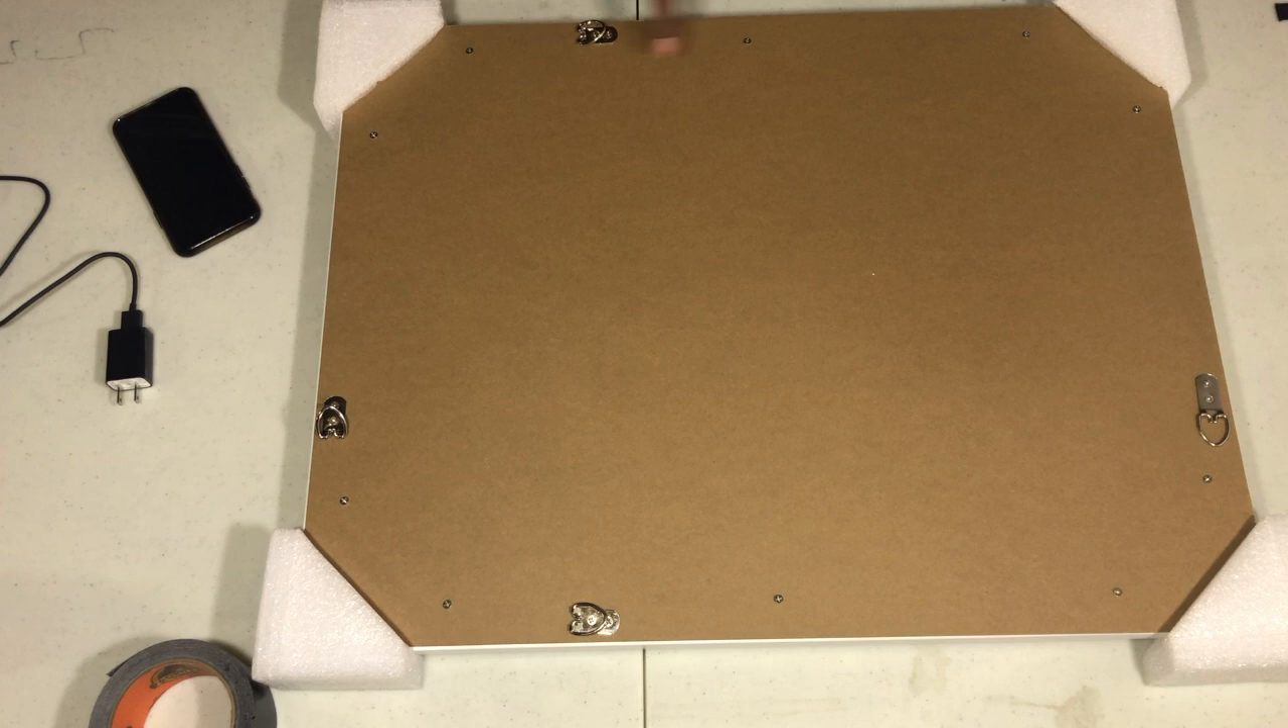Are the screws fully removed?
No.